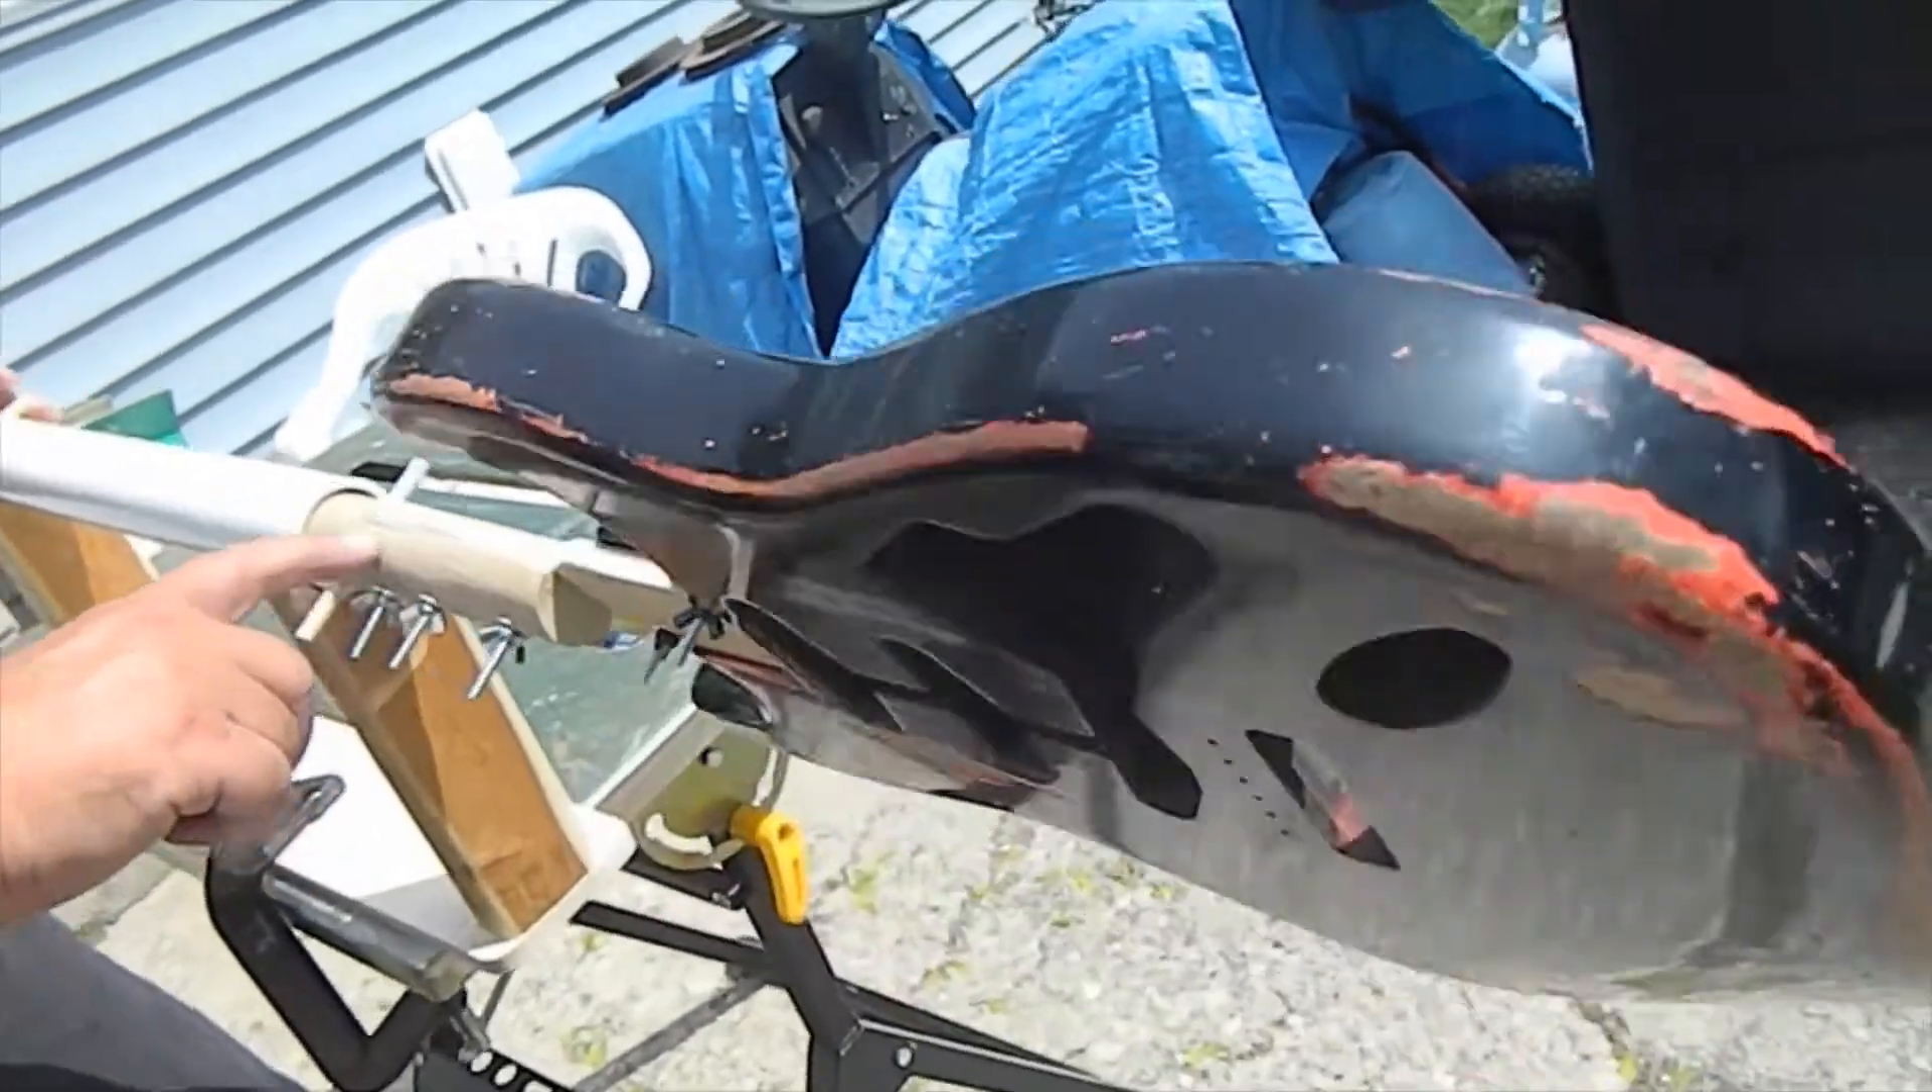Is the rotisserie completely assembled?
Yes.